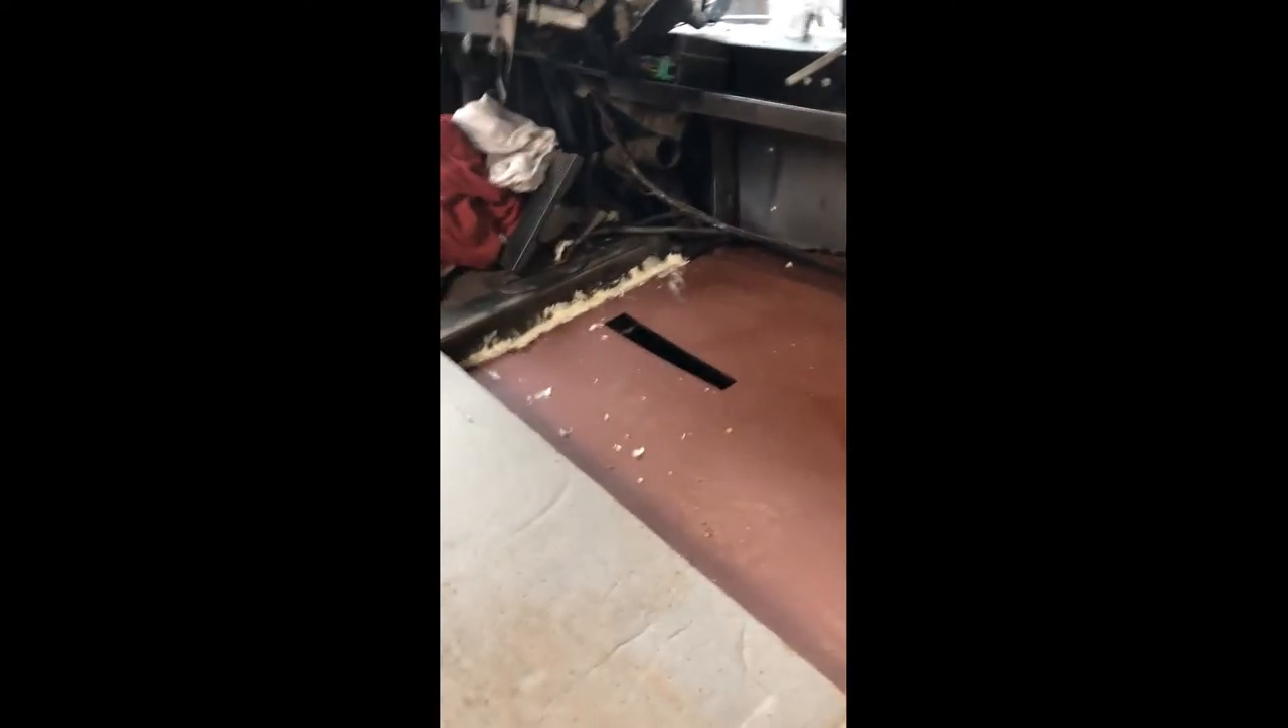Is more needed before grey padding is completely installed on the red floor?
Yes.